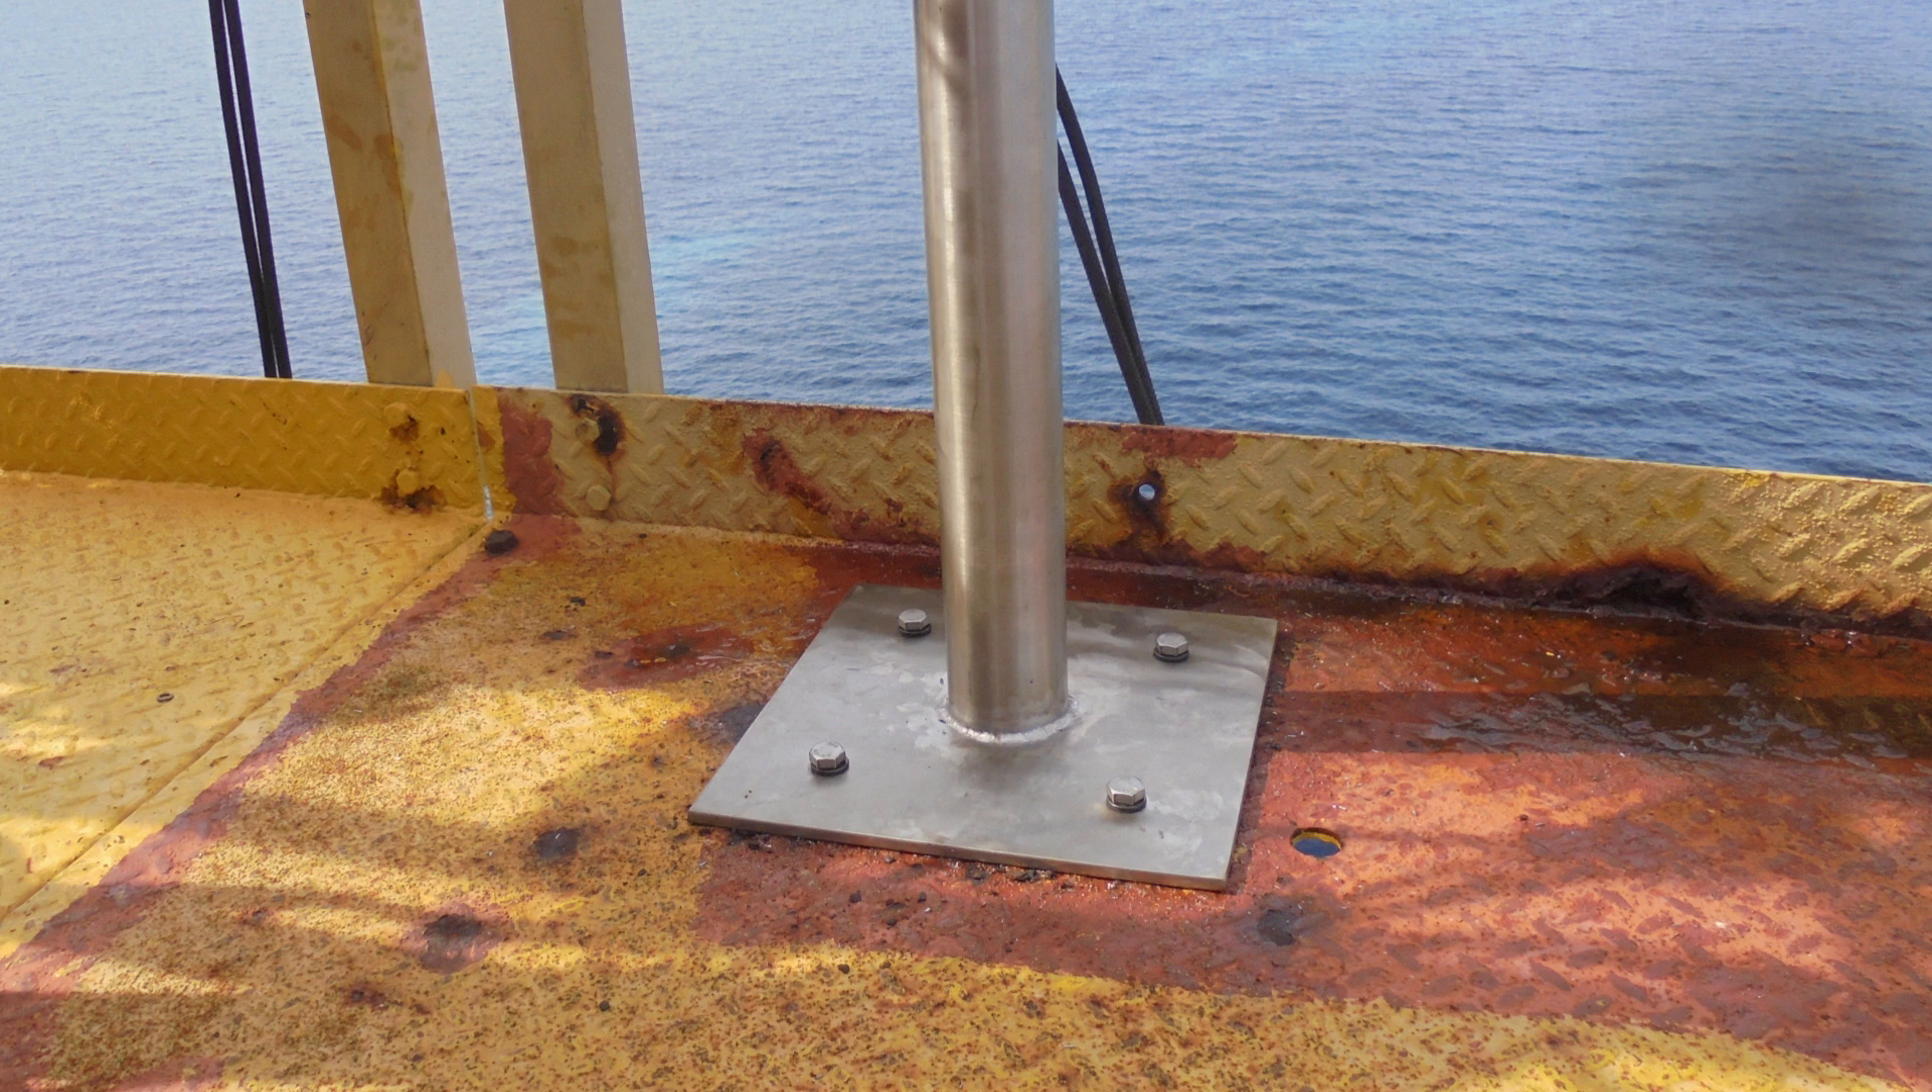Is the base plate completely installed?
Yes.